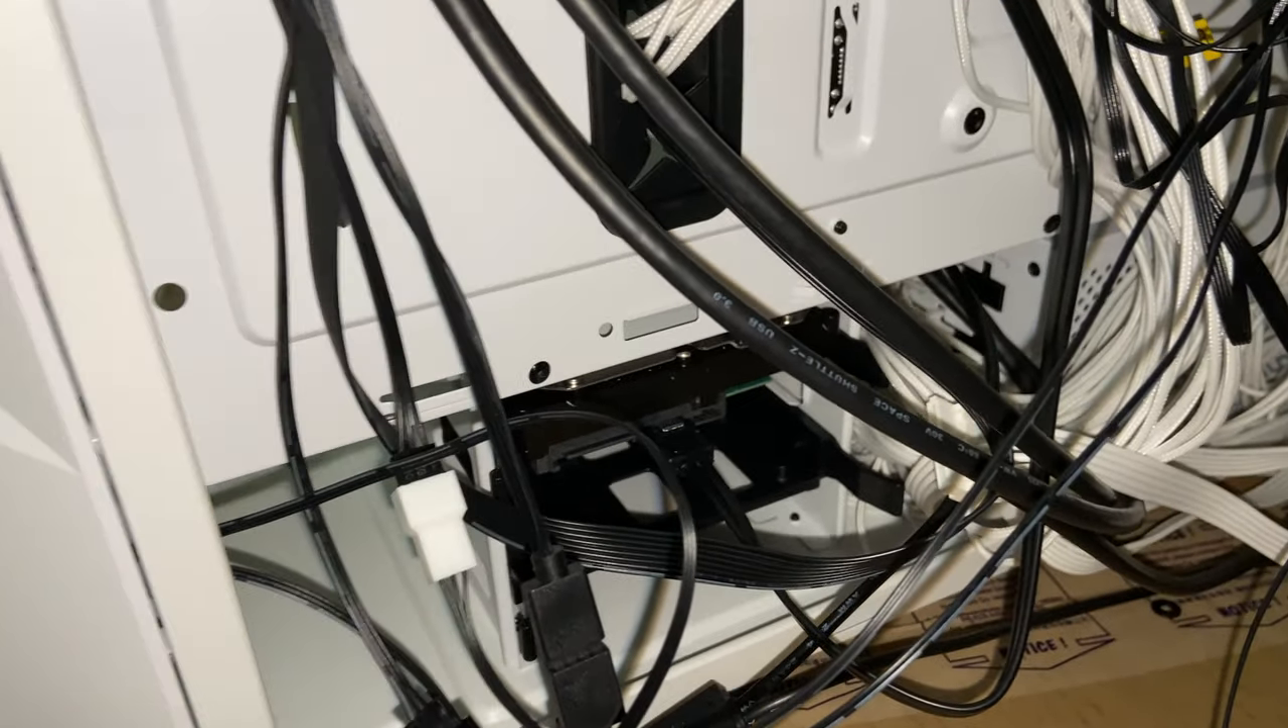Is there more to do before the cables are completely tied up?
Yes.